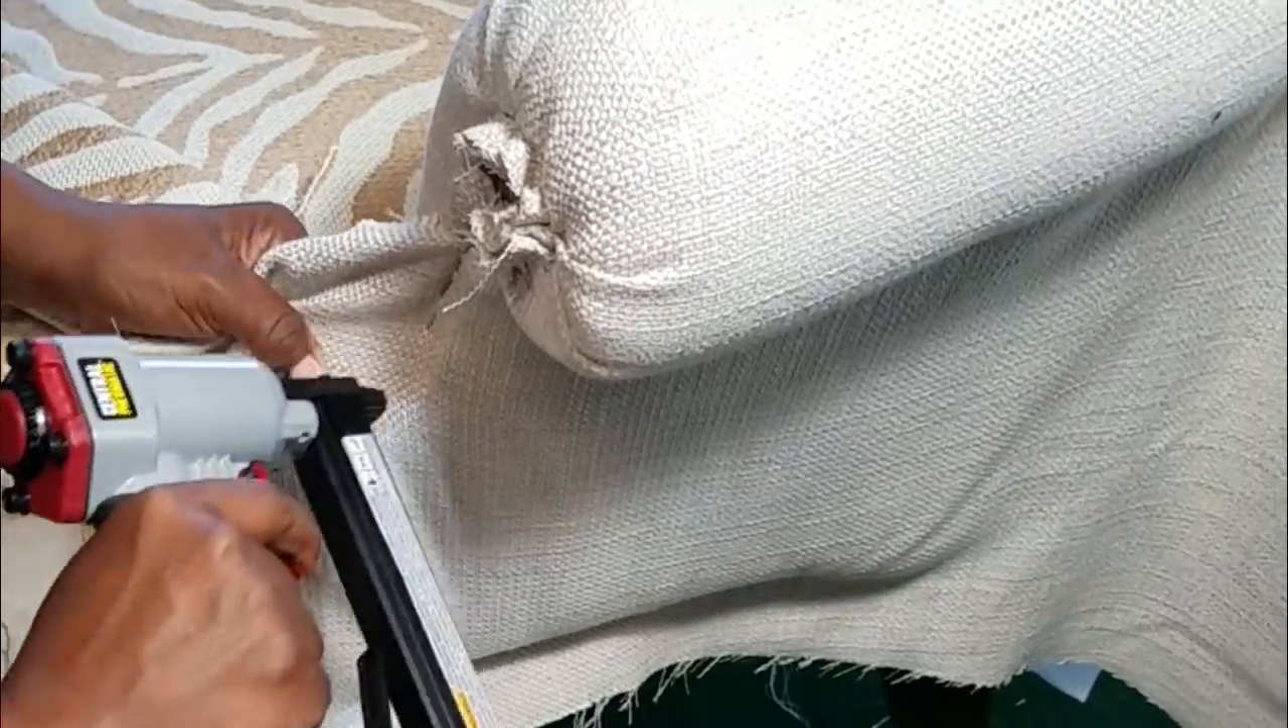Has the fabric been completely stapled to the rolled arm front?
No.